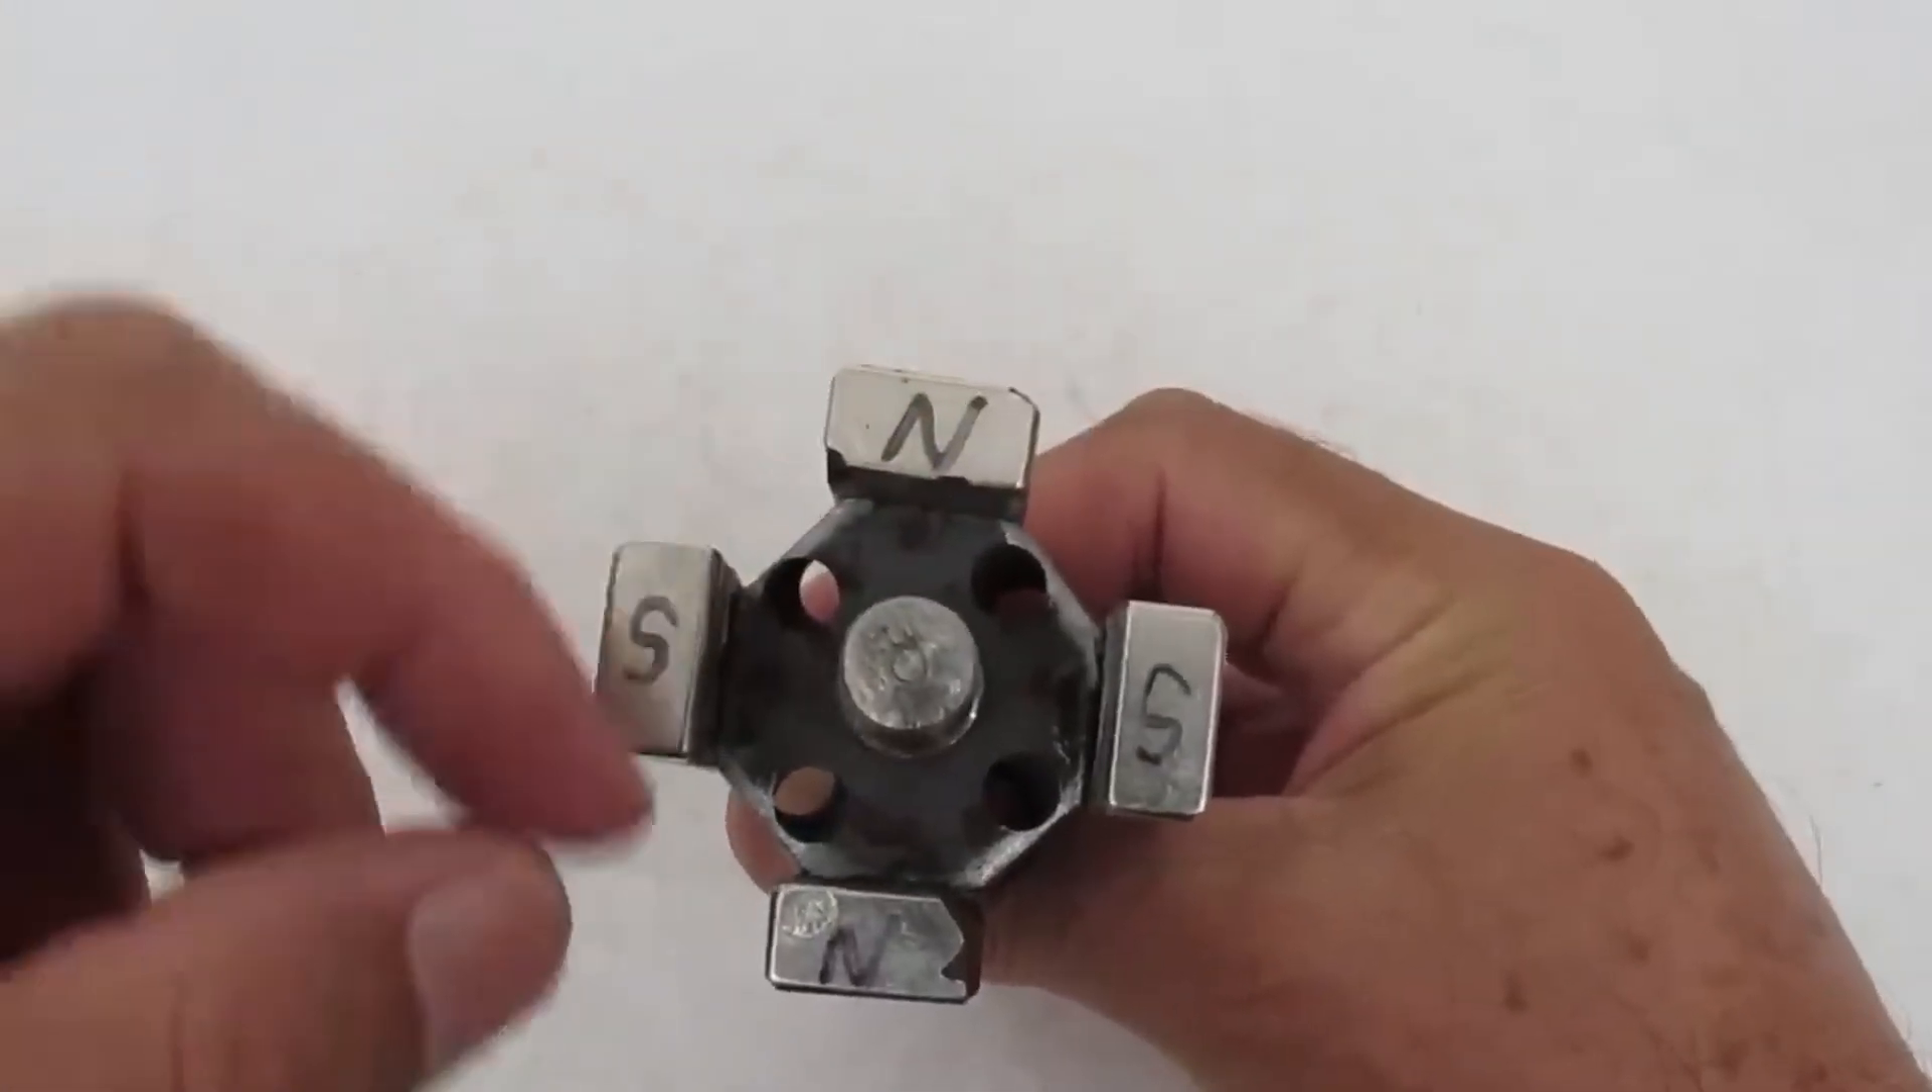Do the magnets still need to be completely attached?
No.